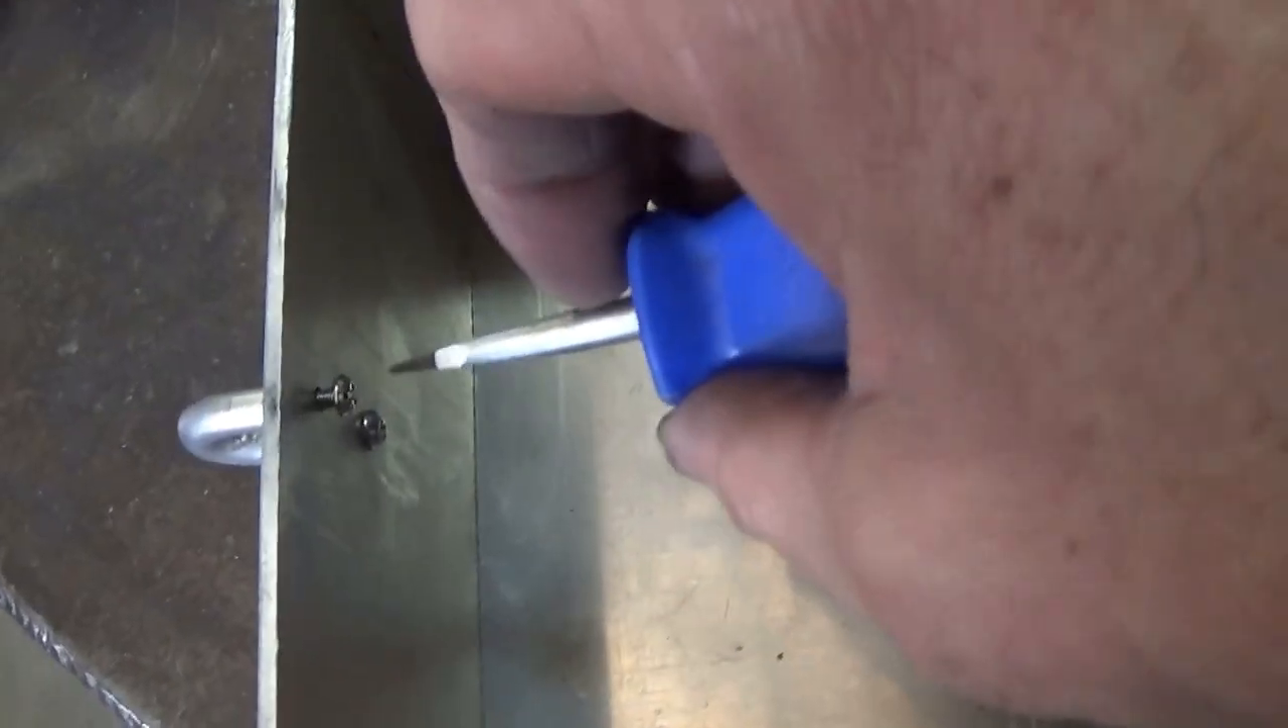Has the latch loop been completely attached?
No.